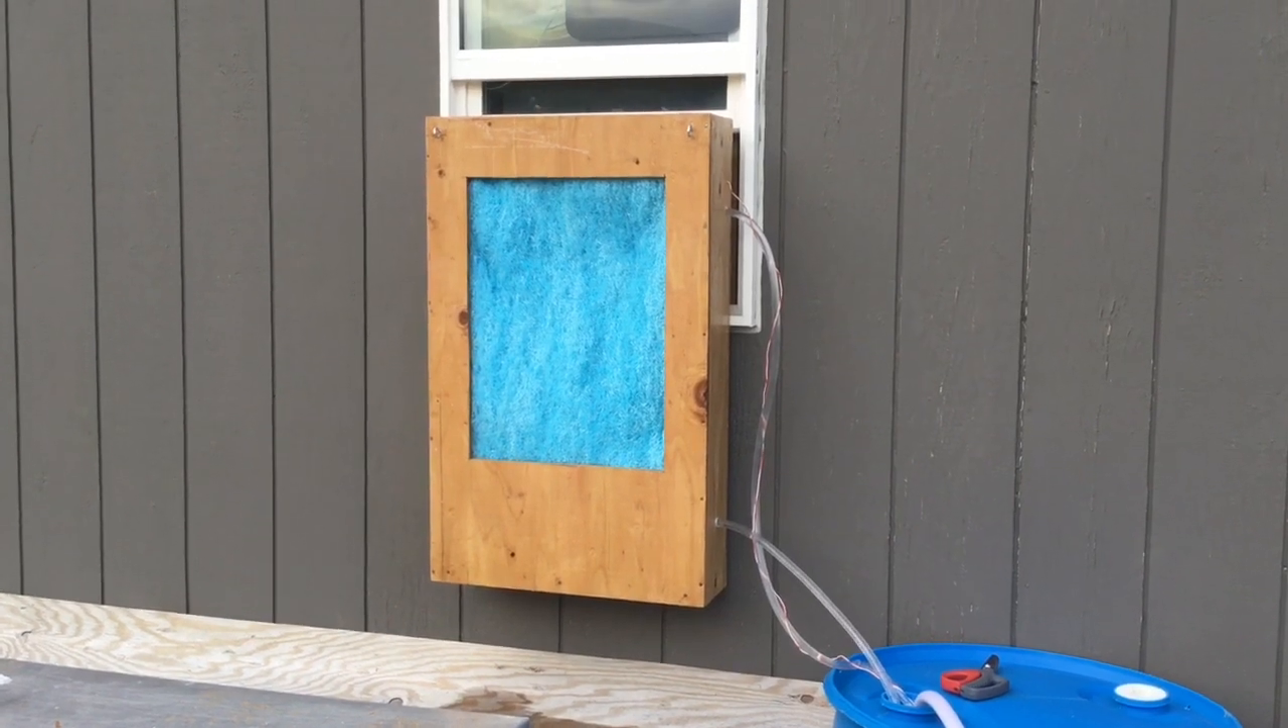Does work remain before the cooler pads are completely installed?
No.